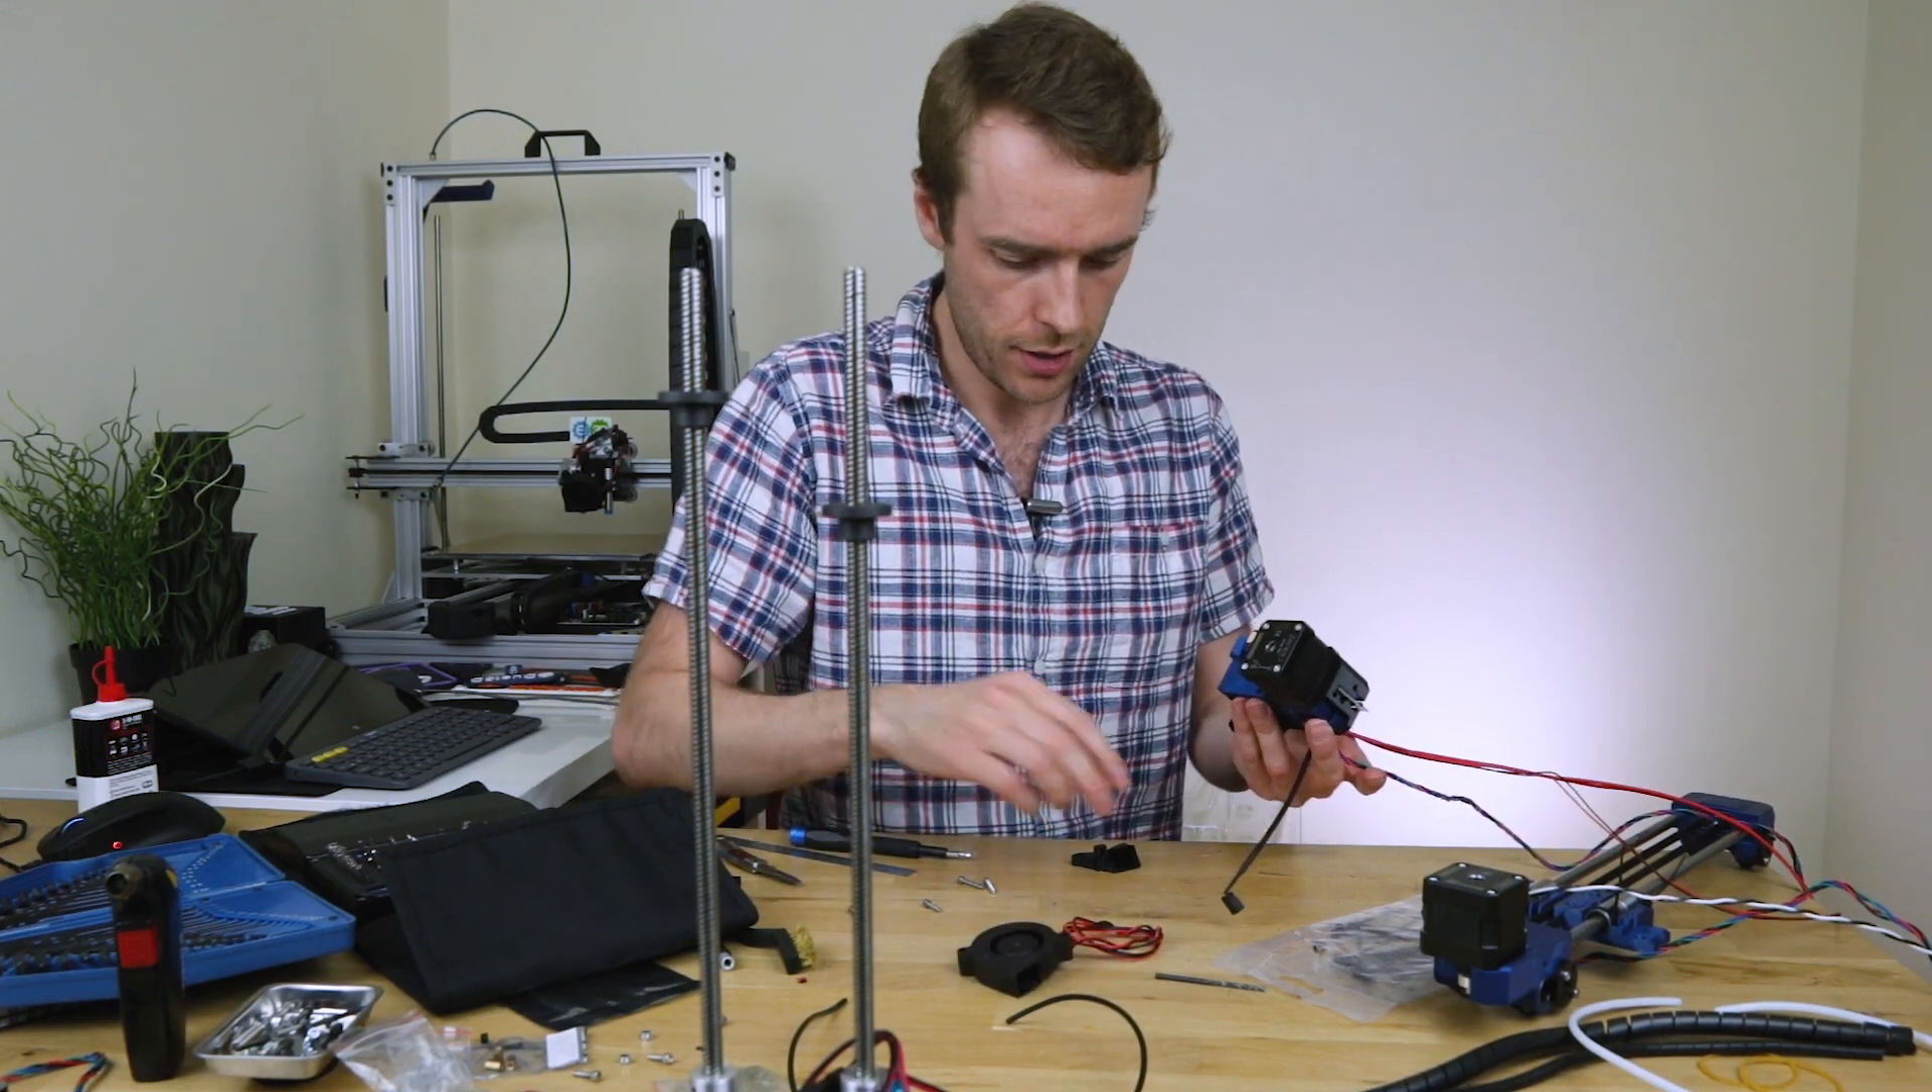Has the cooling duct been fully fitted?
No.